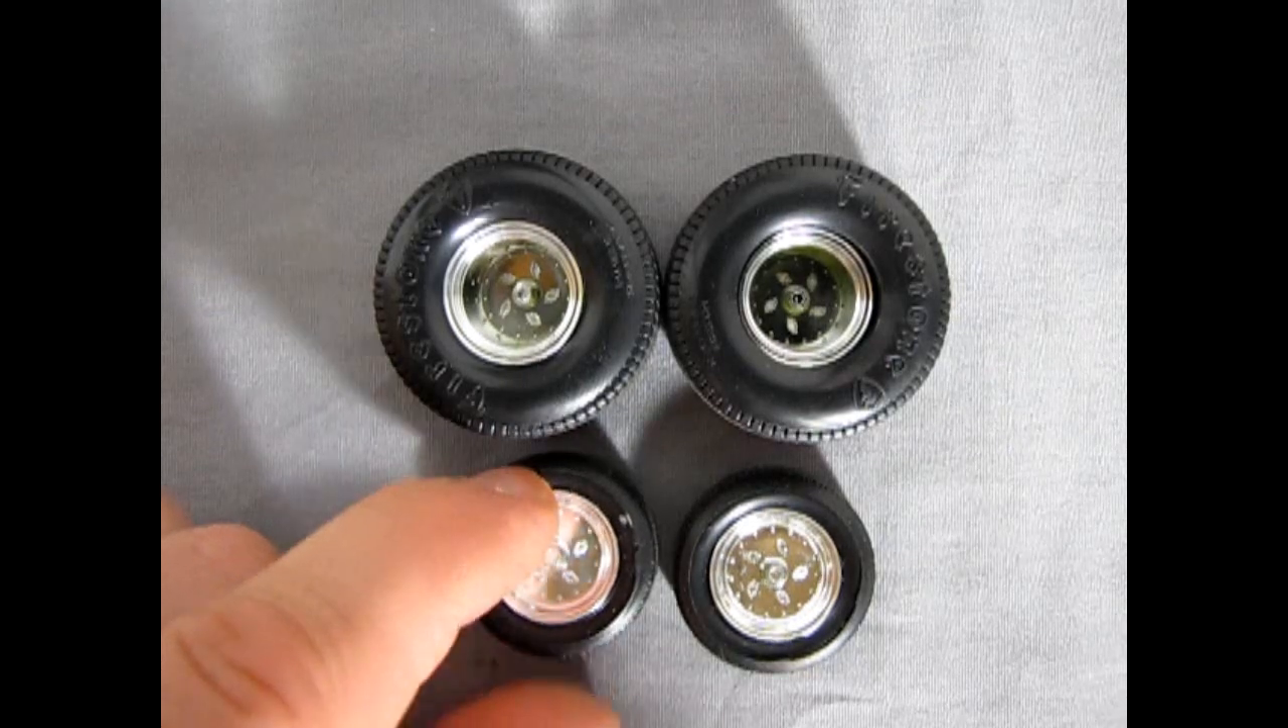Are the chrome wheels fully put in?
Yes.